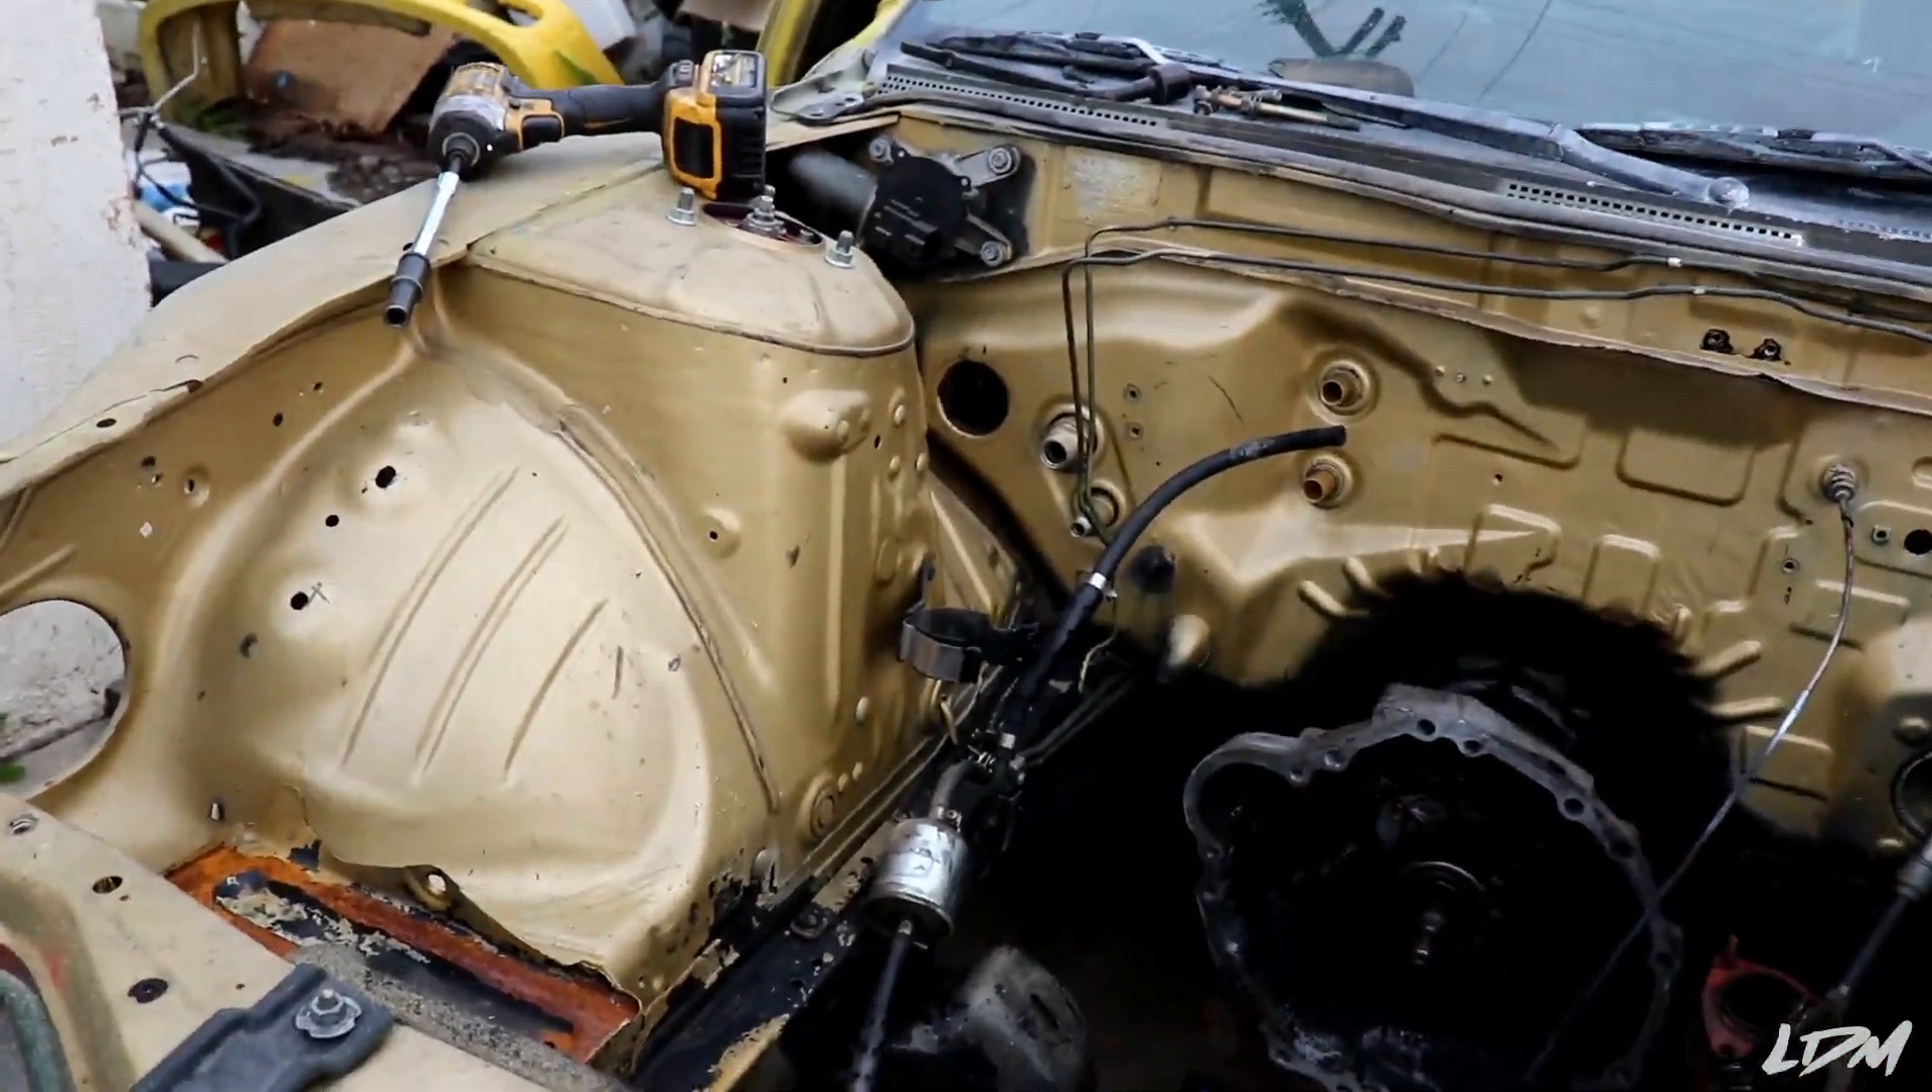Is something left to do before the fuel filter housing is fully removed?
Yes.